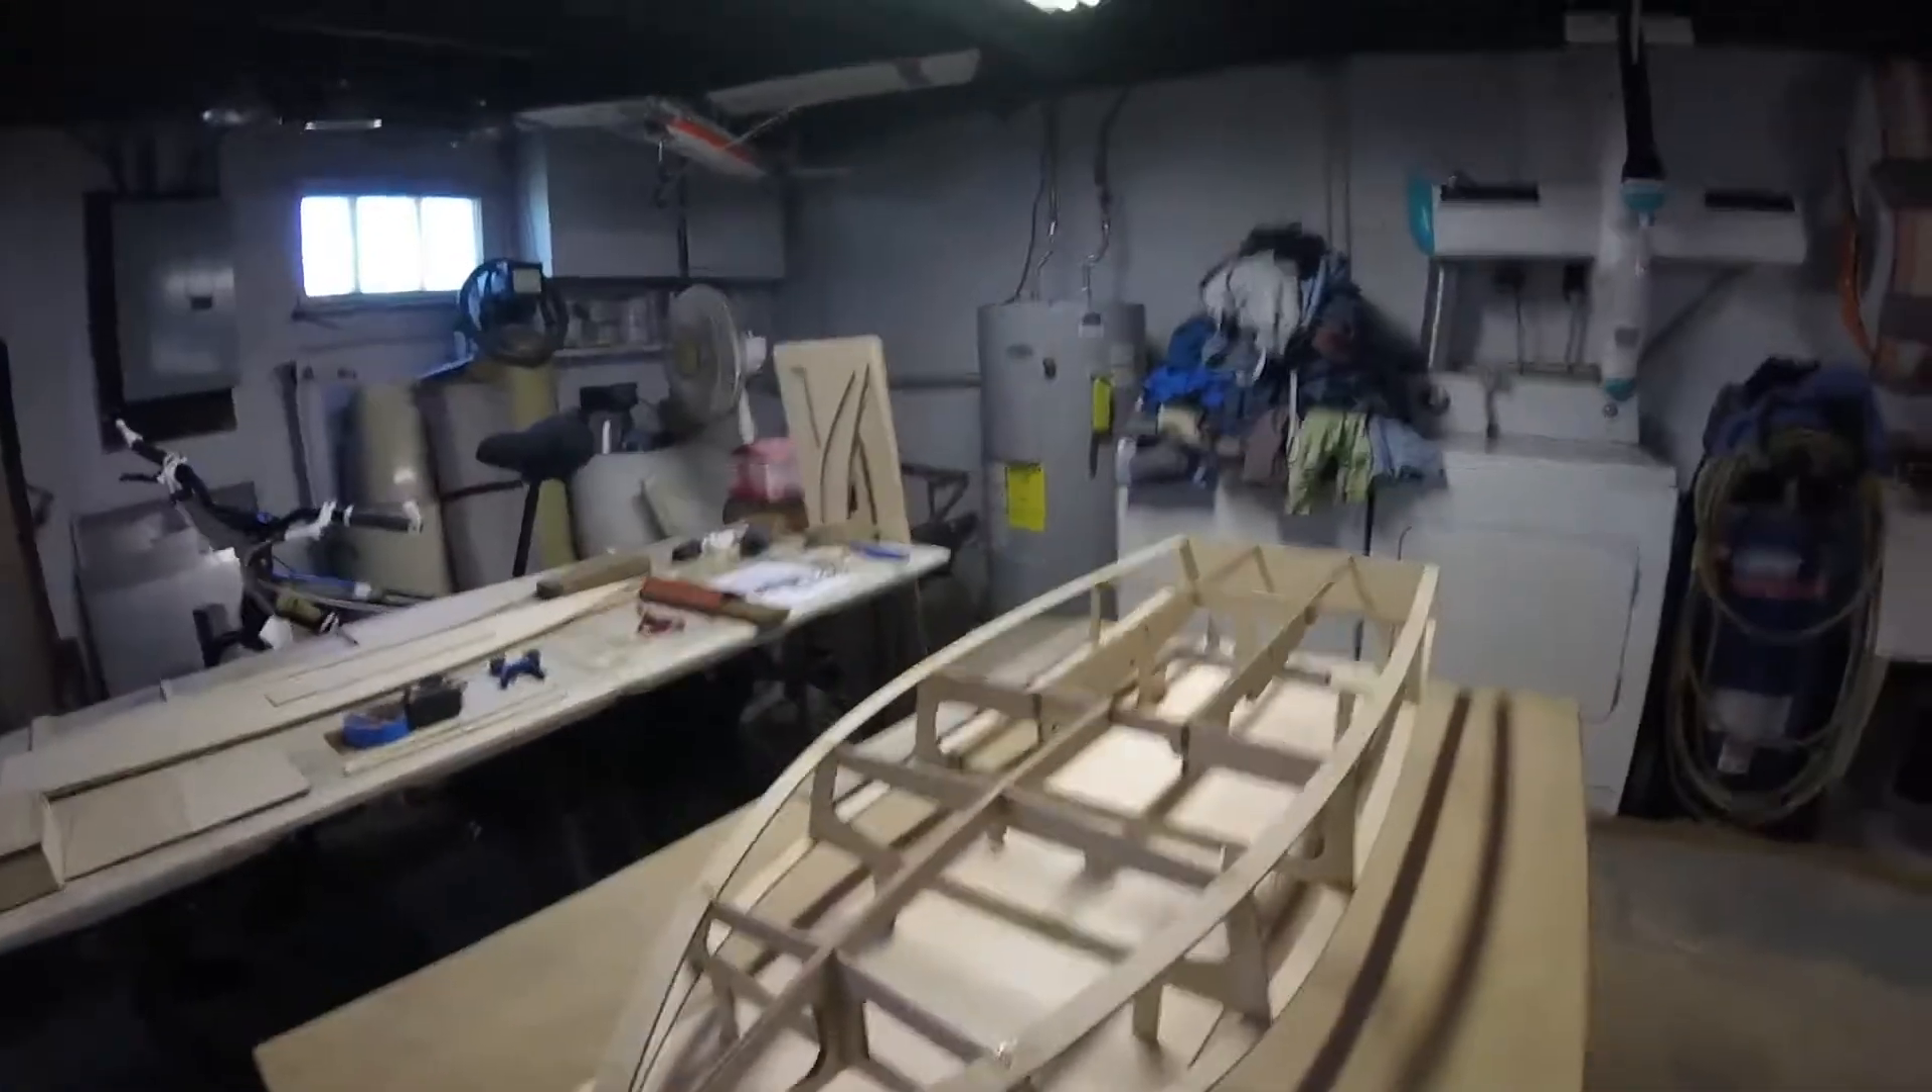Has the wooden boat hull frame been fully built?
Yes.